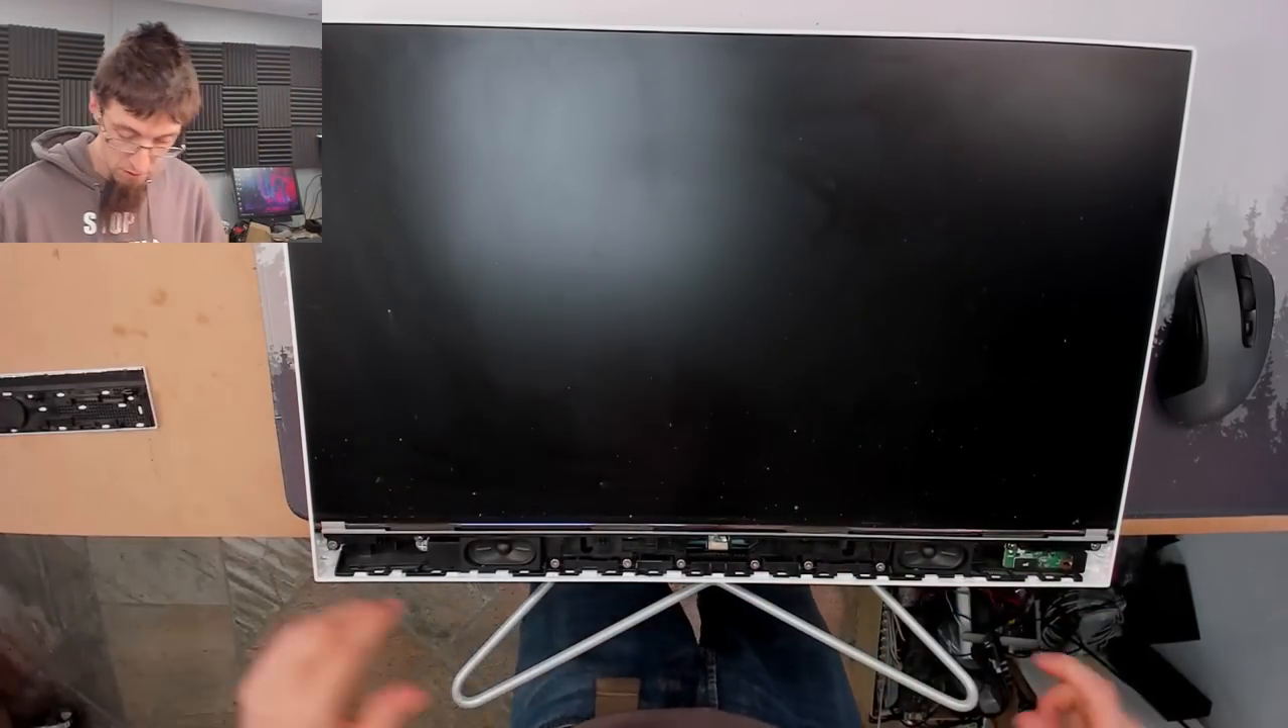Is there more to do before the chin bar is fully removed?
No.